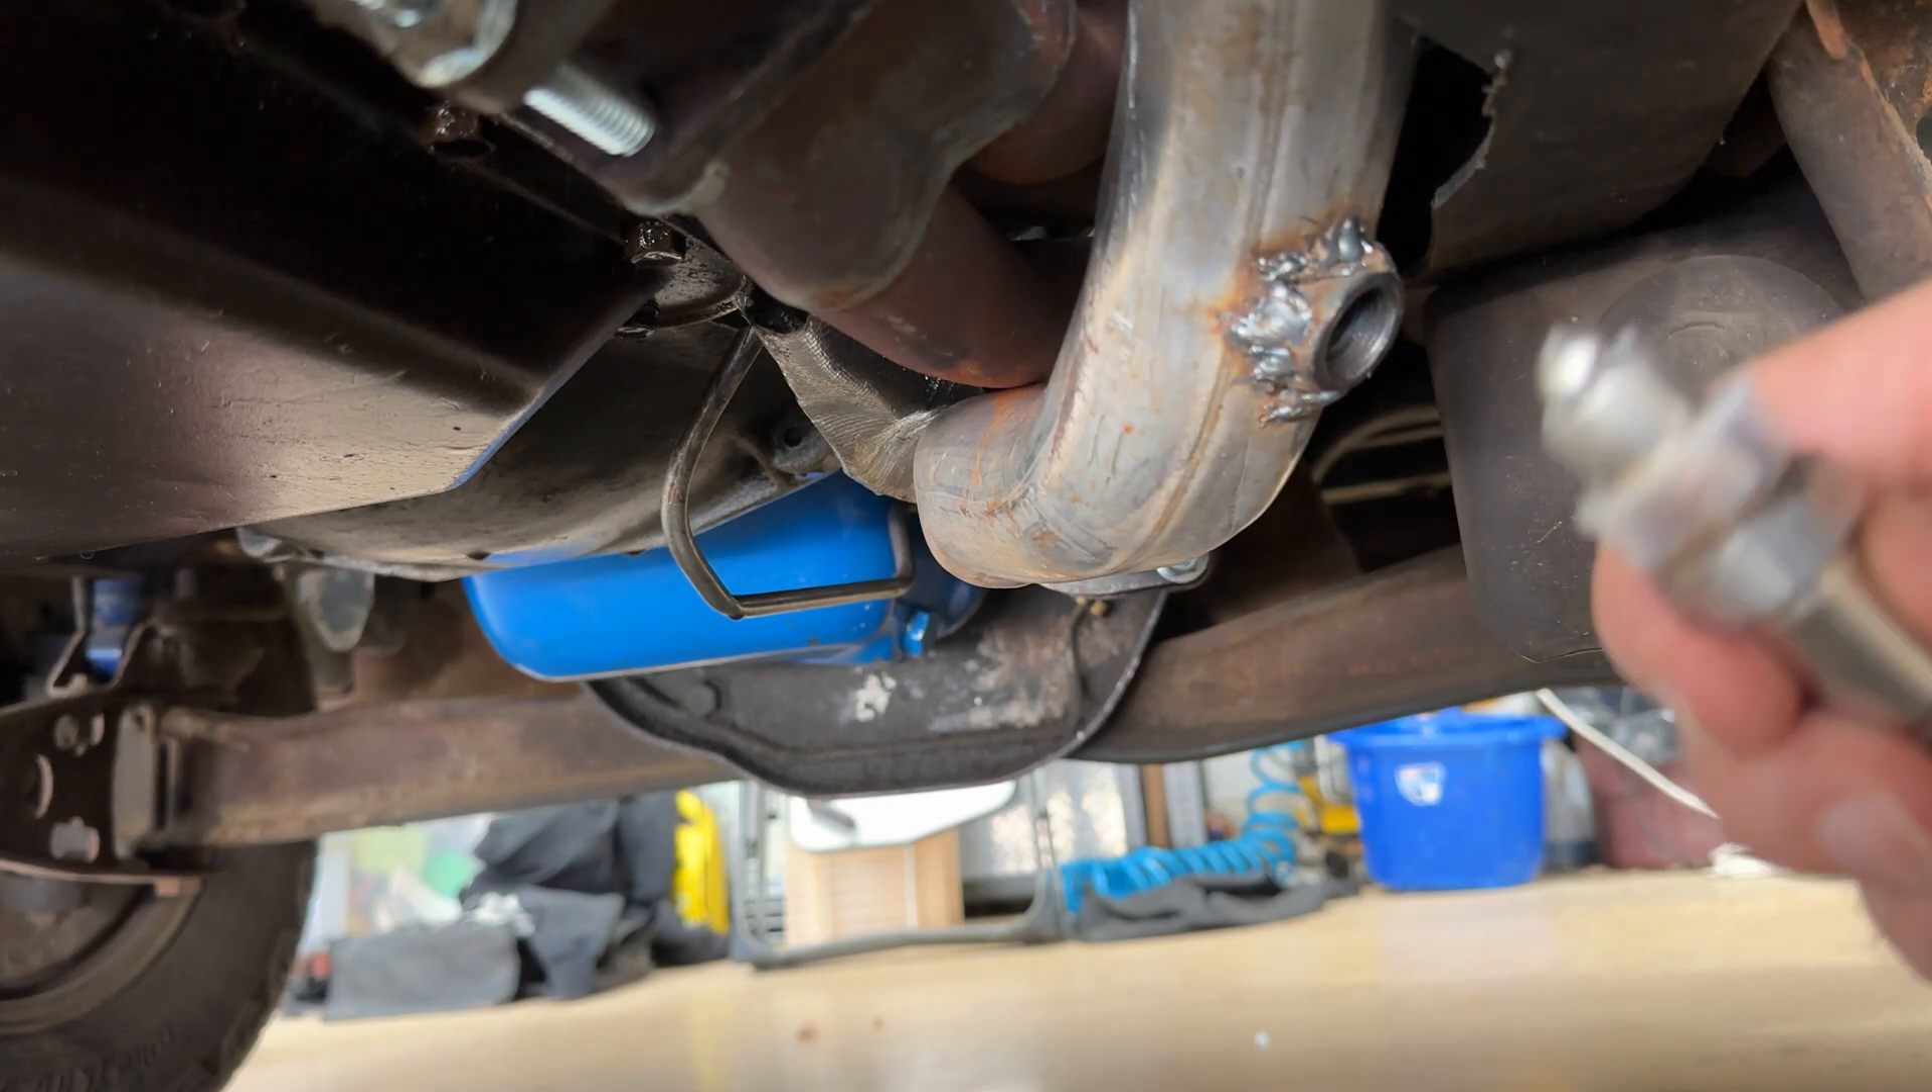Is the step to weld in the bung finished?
Yes.